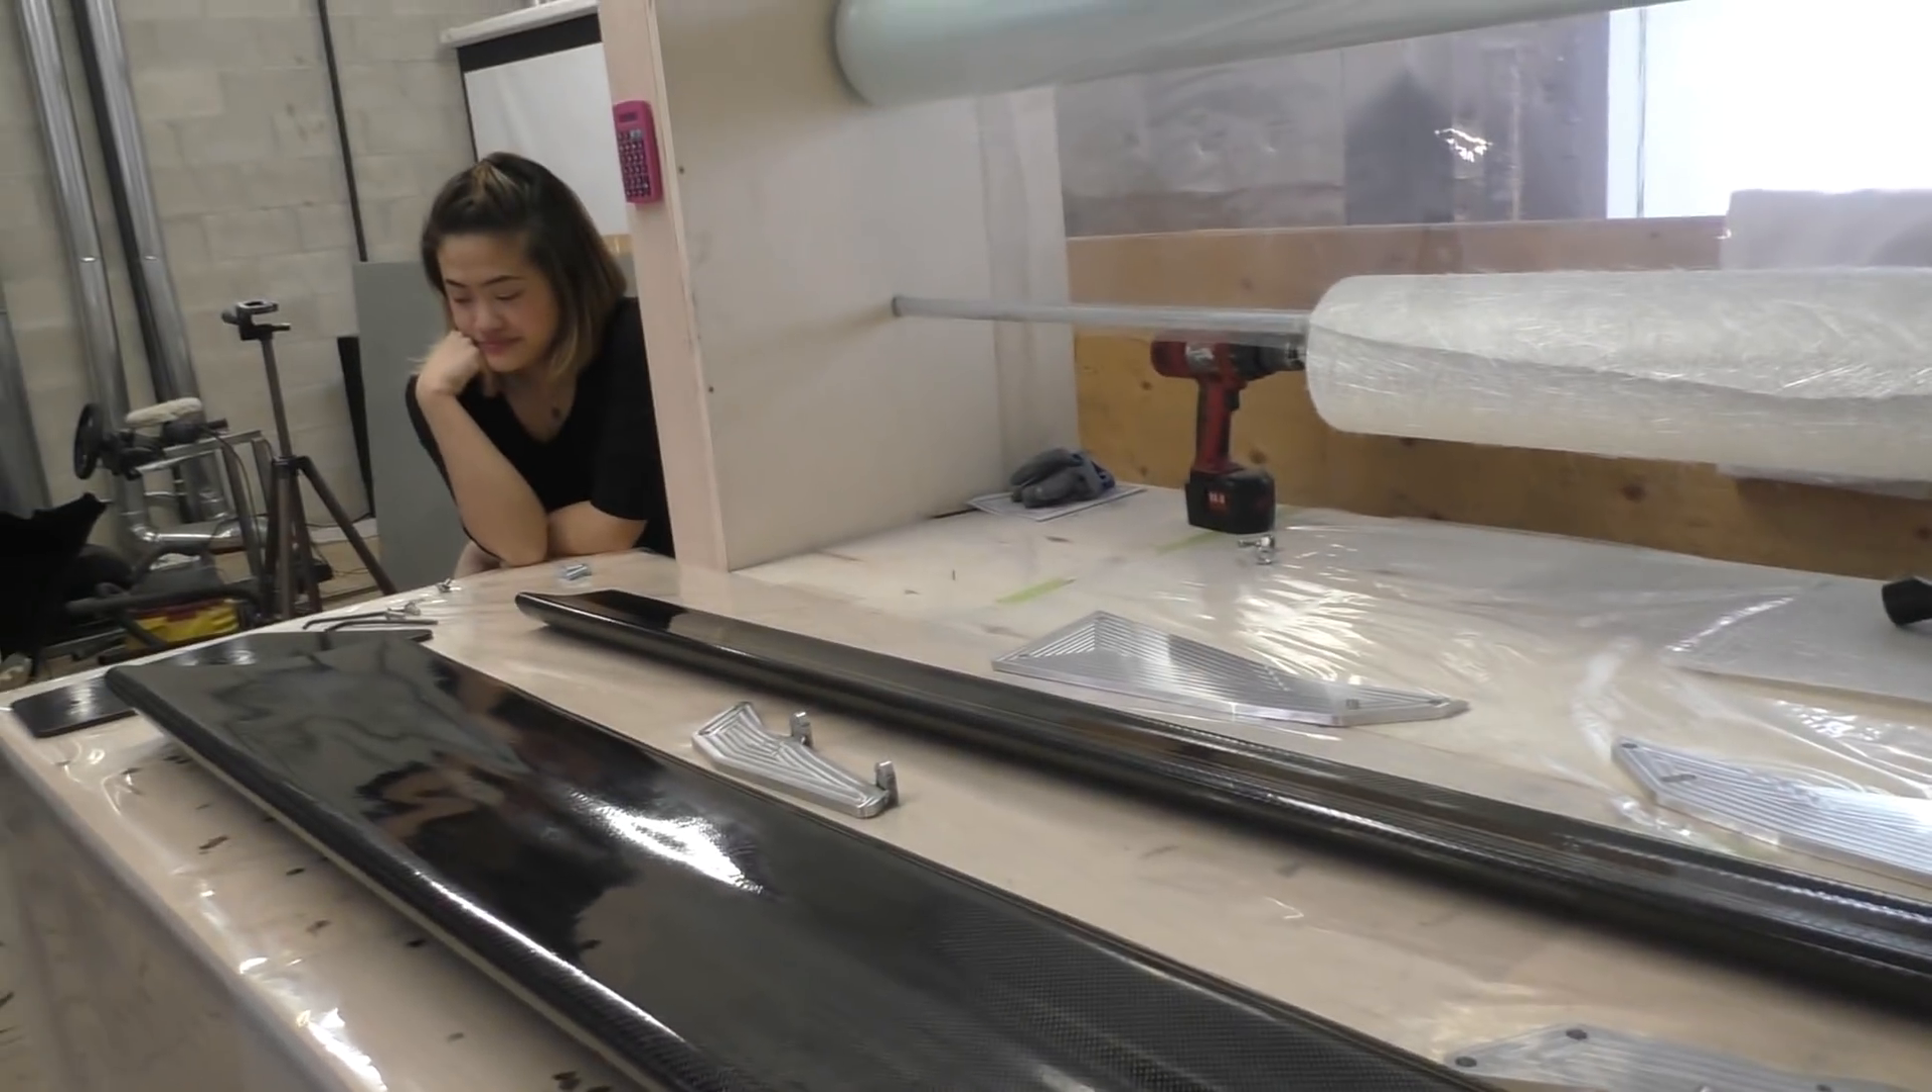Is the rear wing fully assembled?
No.